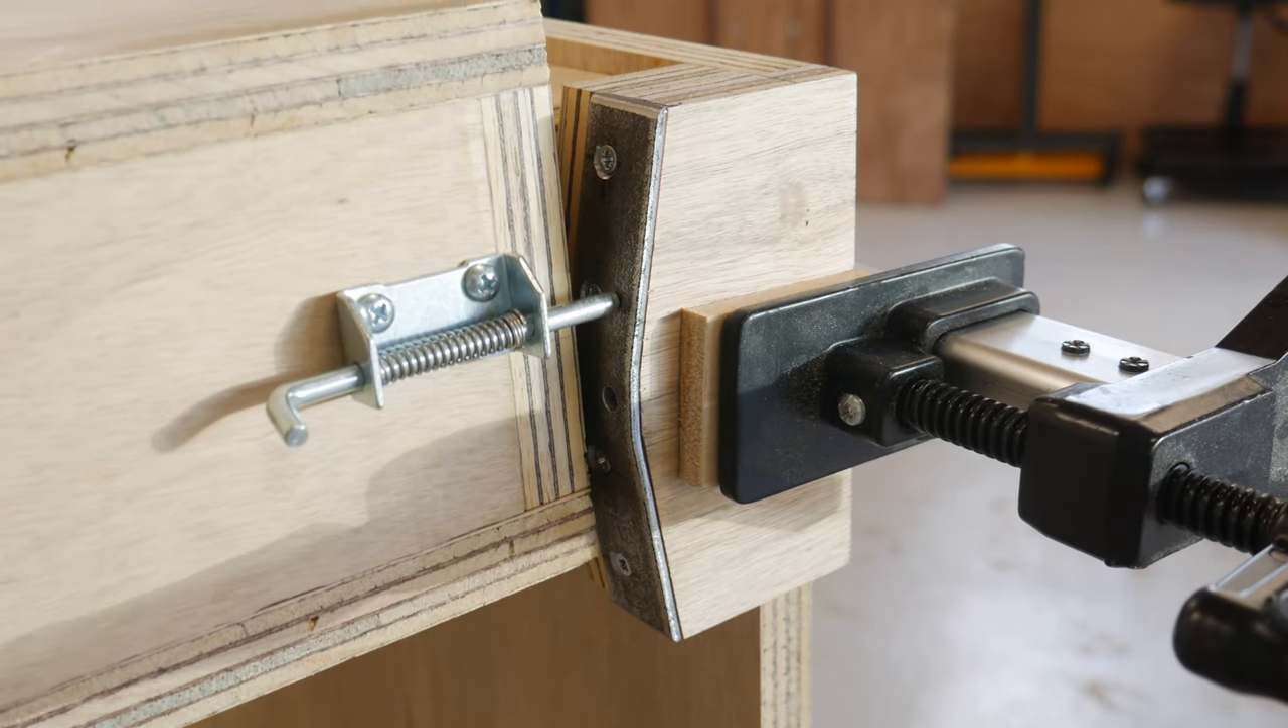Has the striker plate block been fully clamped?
Yes.